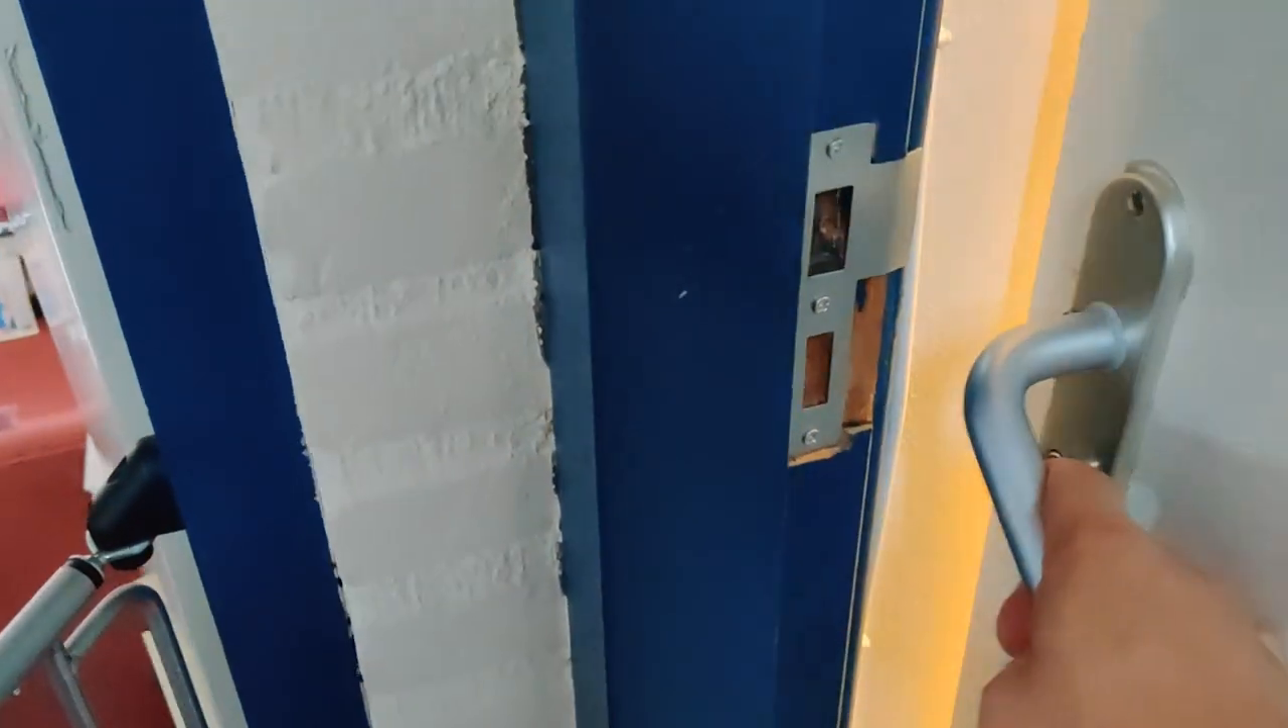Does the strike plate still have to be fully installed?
No.